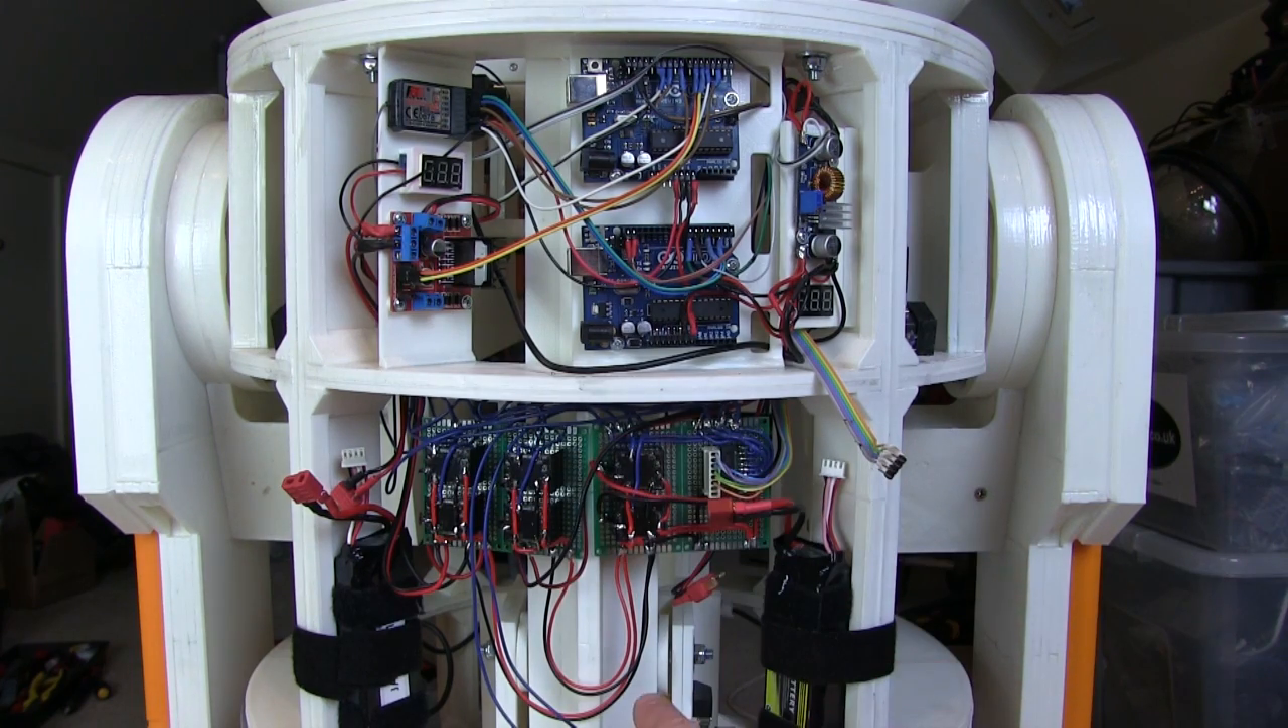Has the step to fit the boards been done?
Yes.